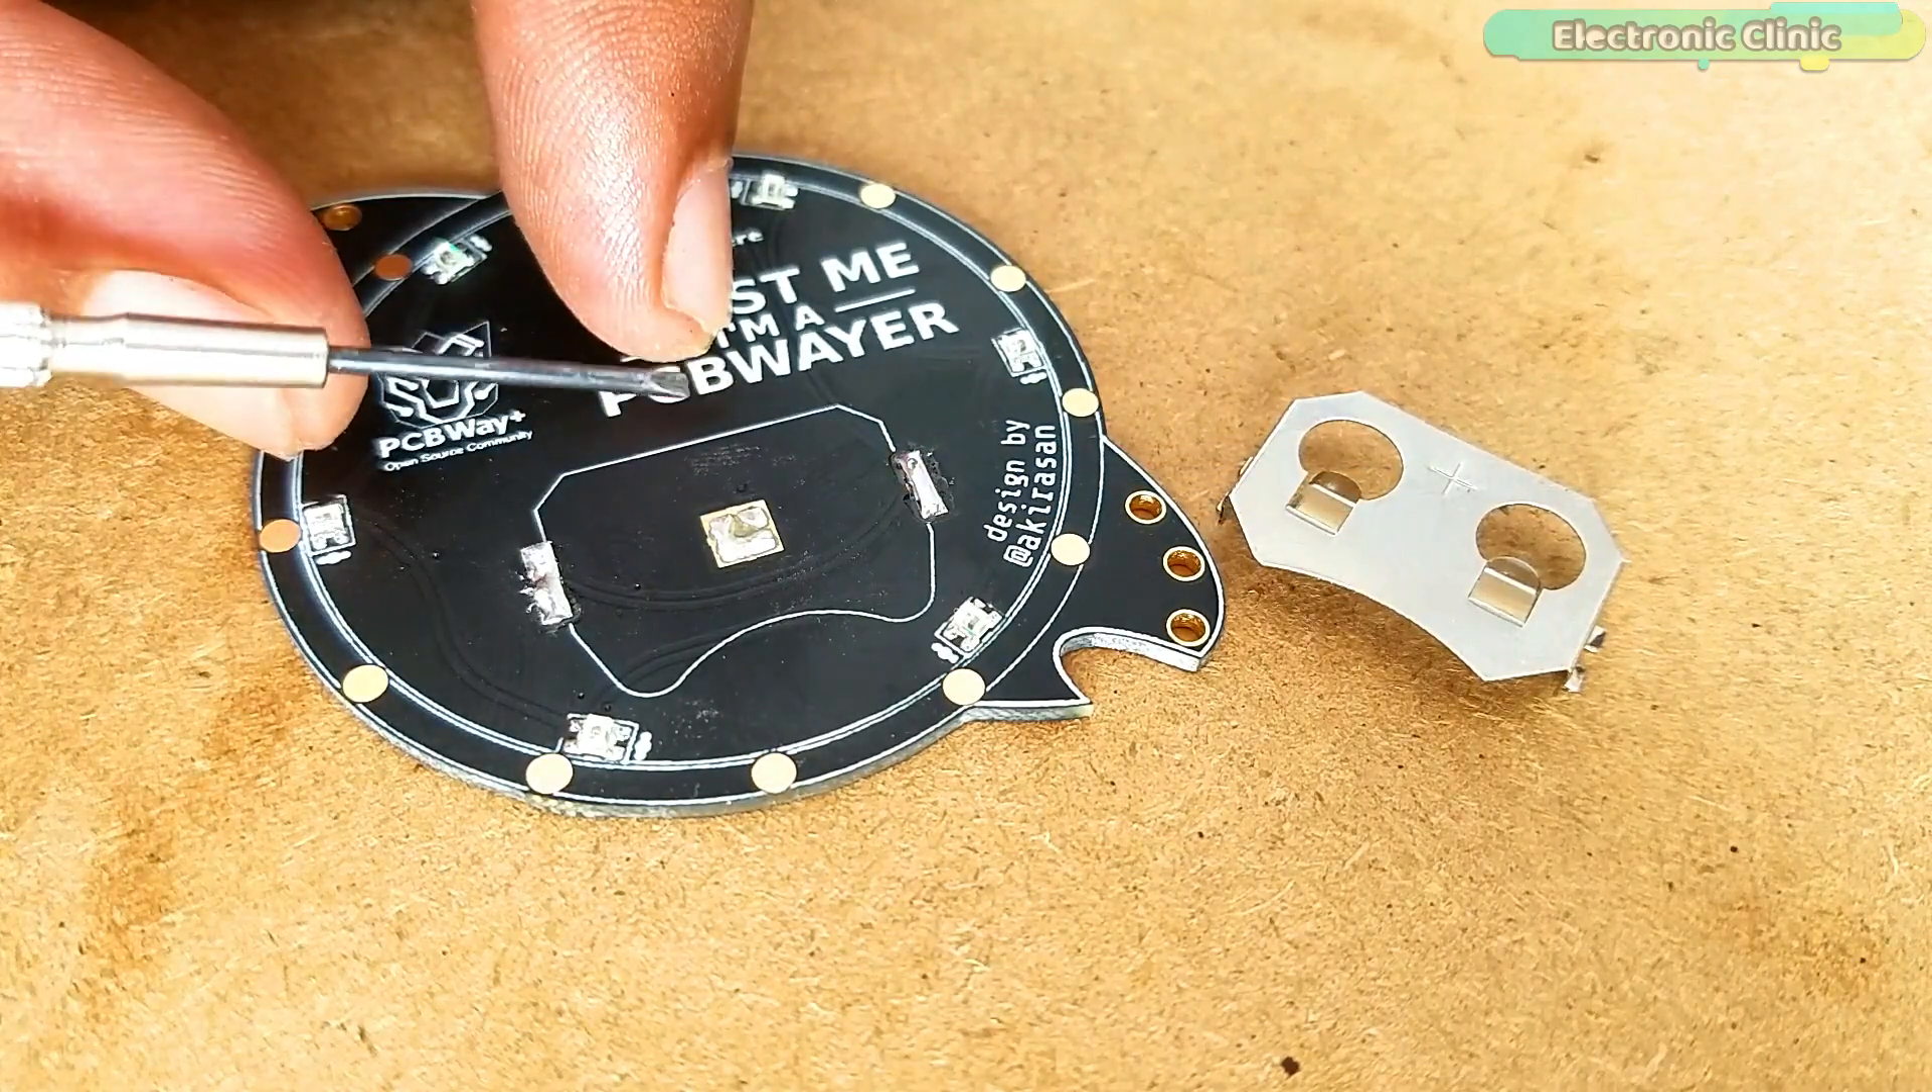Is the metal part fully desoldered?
Yes.